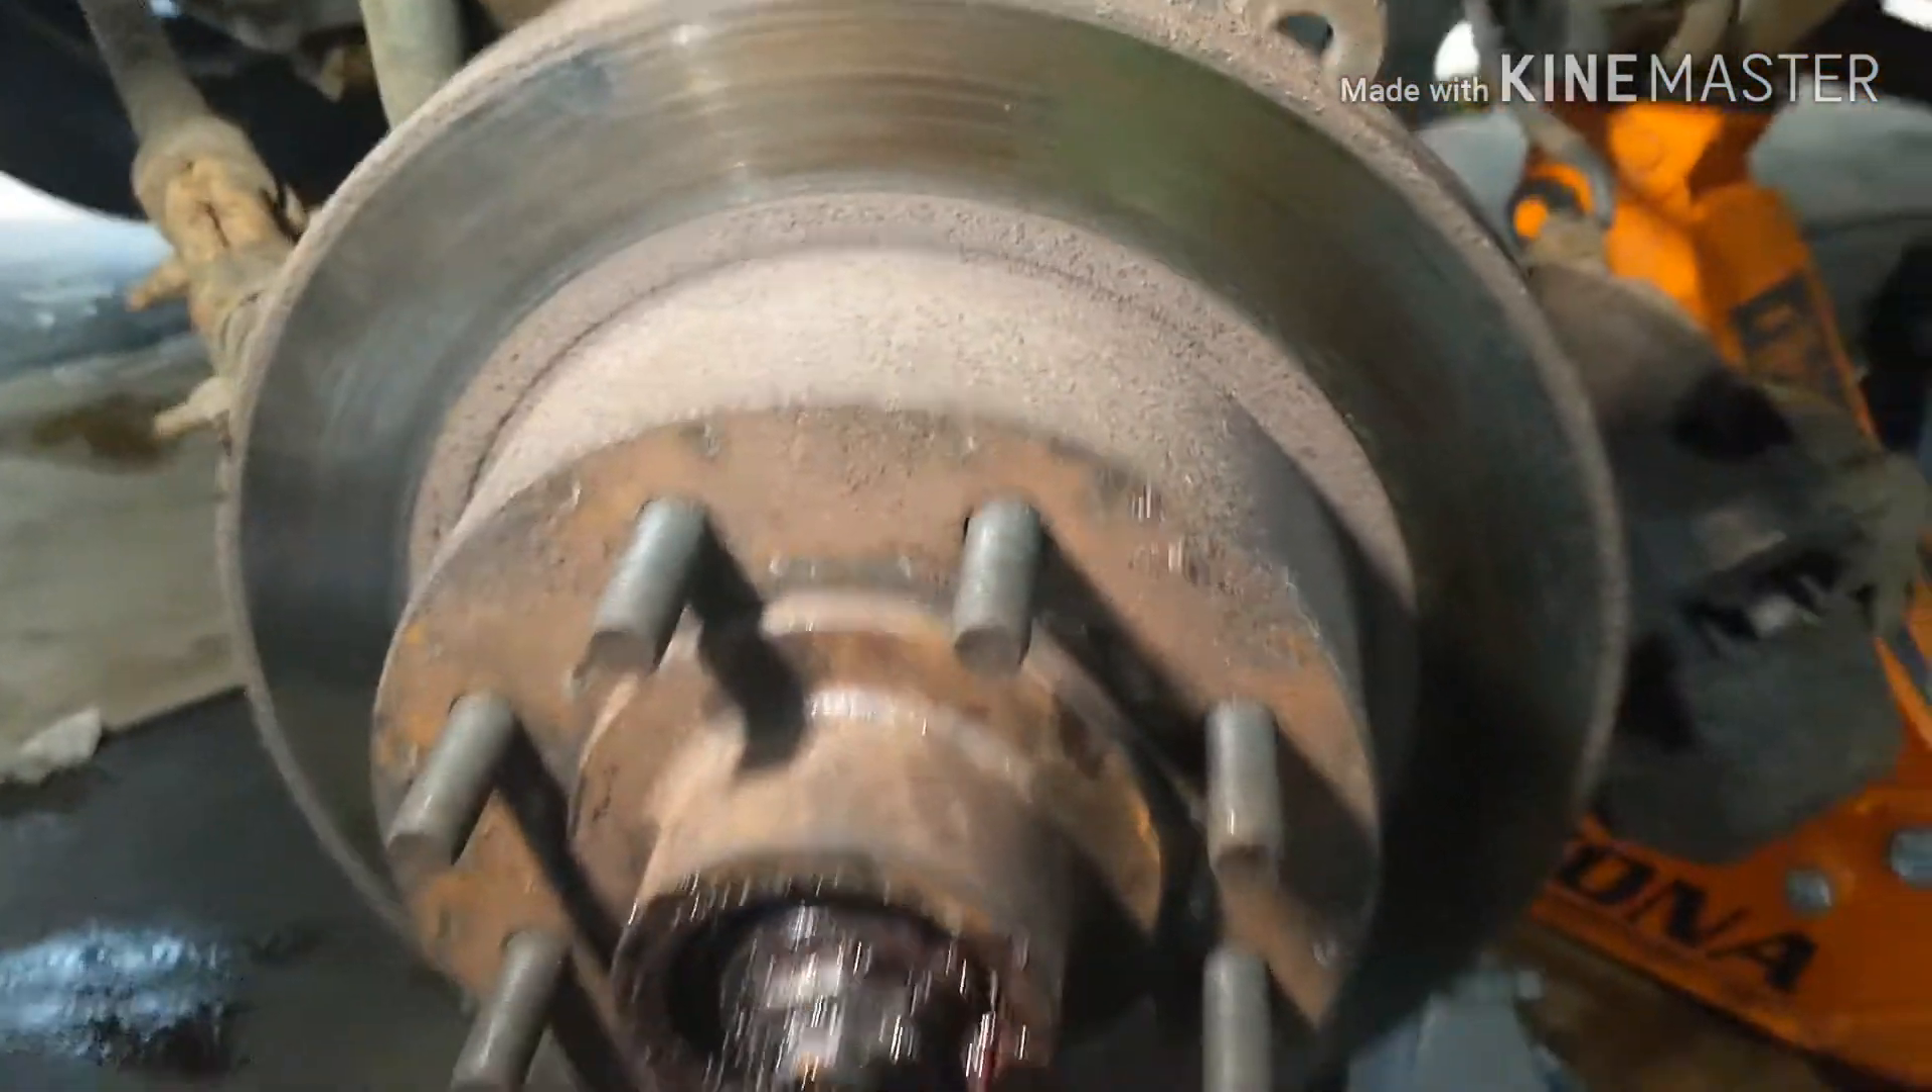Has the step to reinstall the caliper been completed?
No.